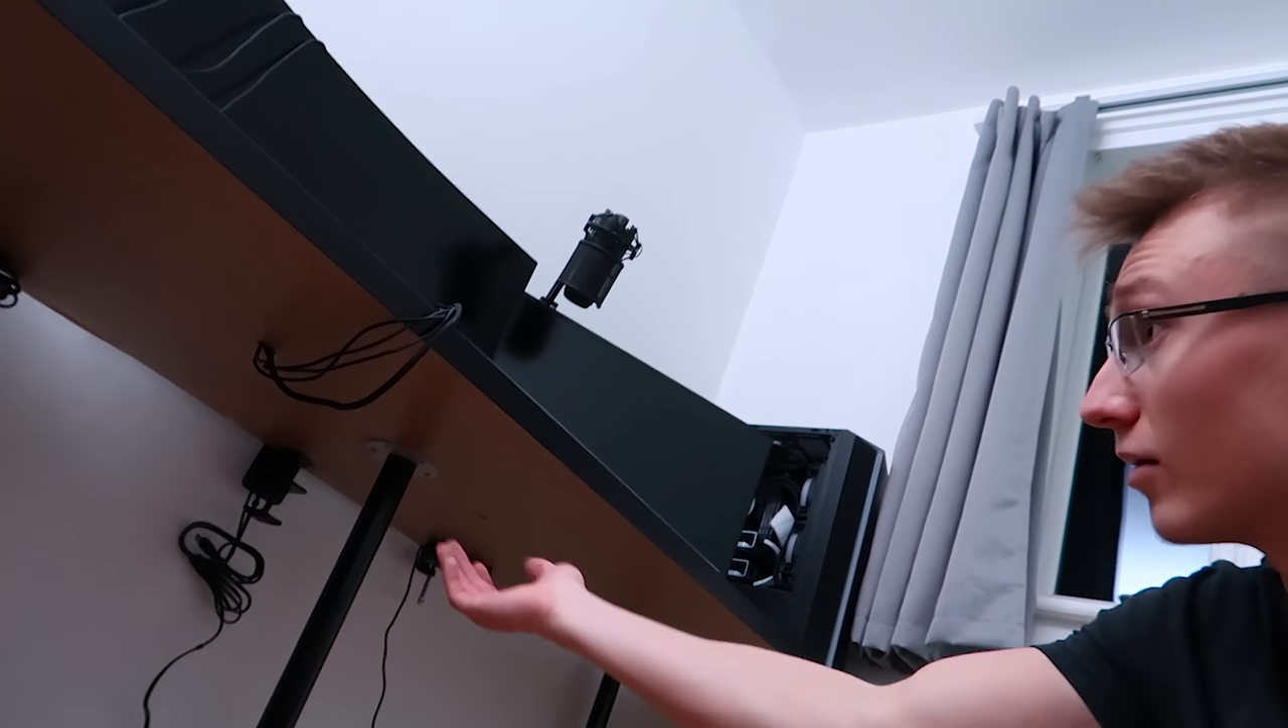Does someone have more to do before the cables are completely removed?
Yes.